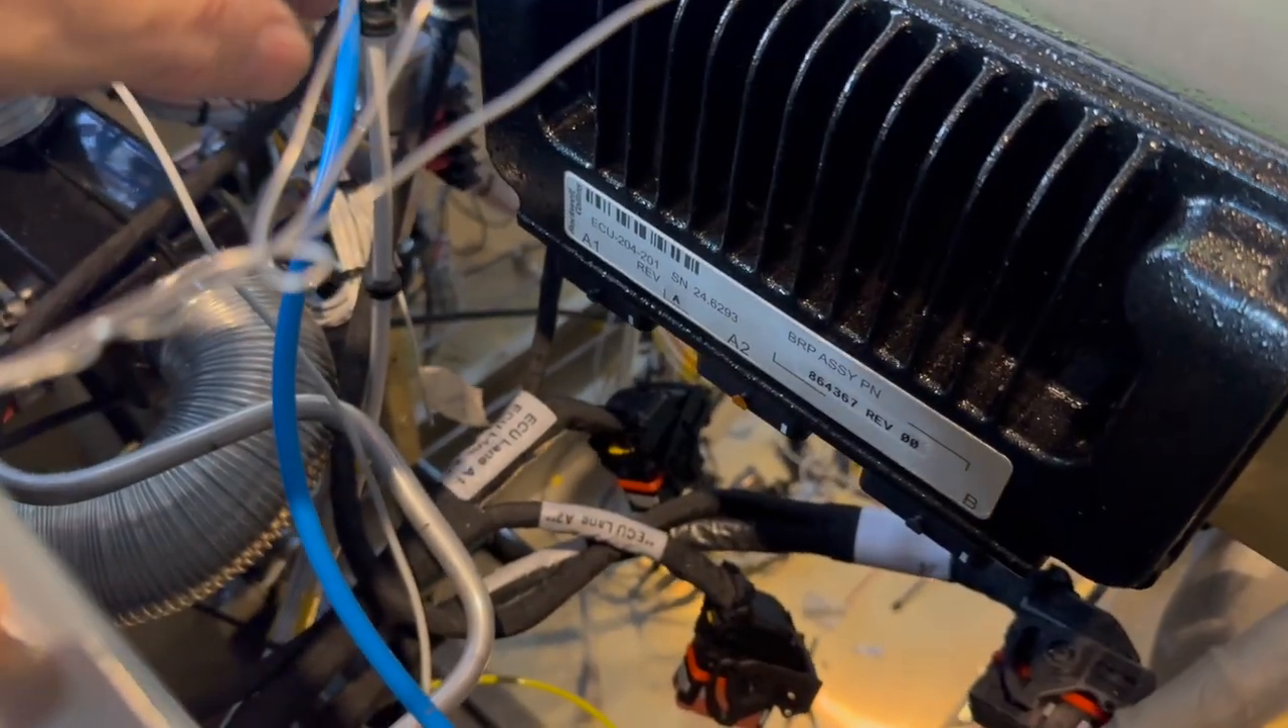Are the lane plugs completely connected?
No.